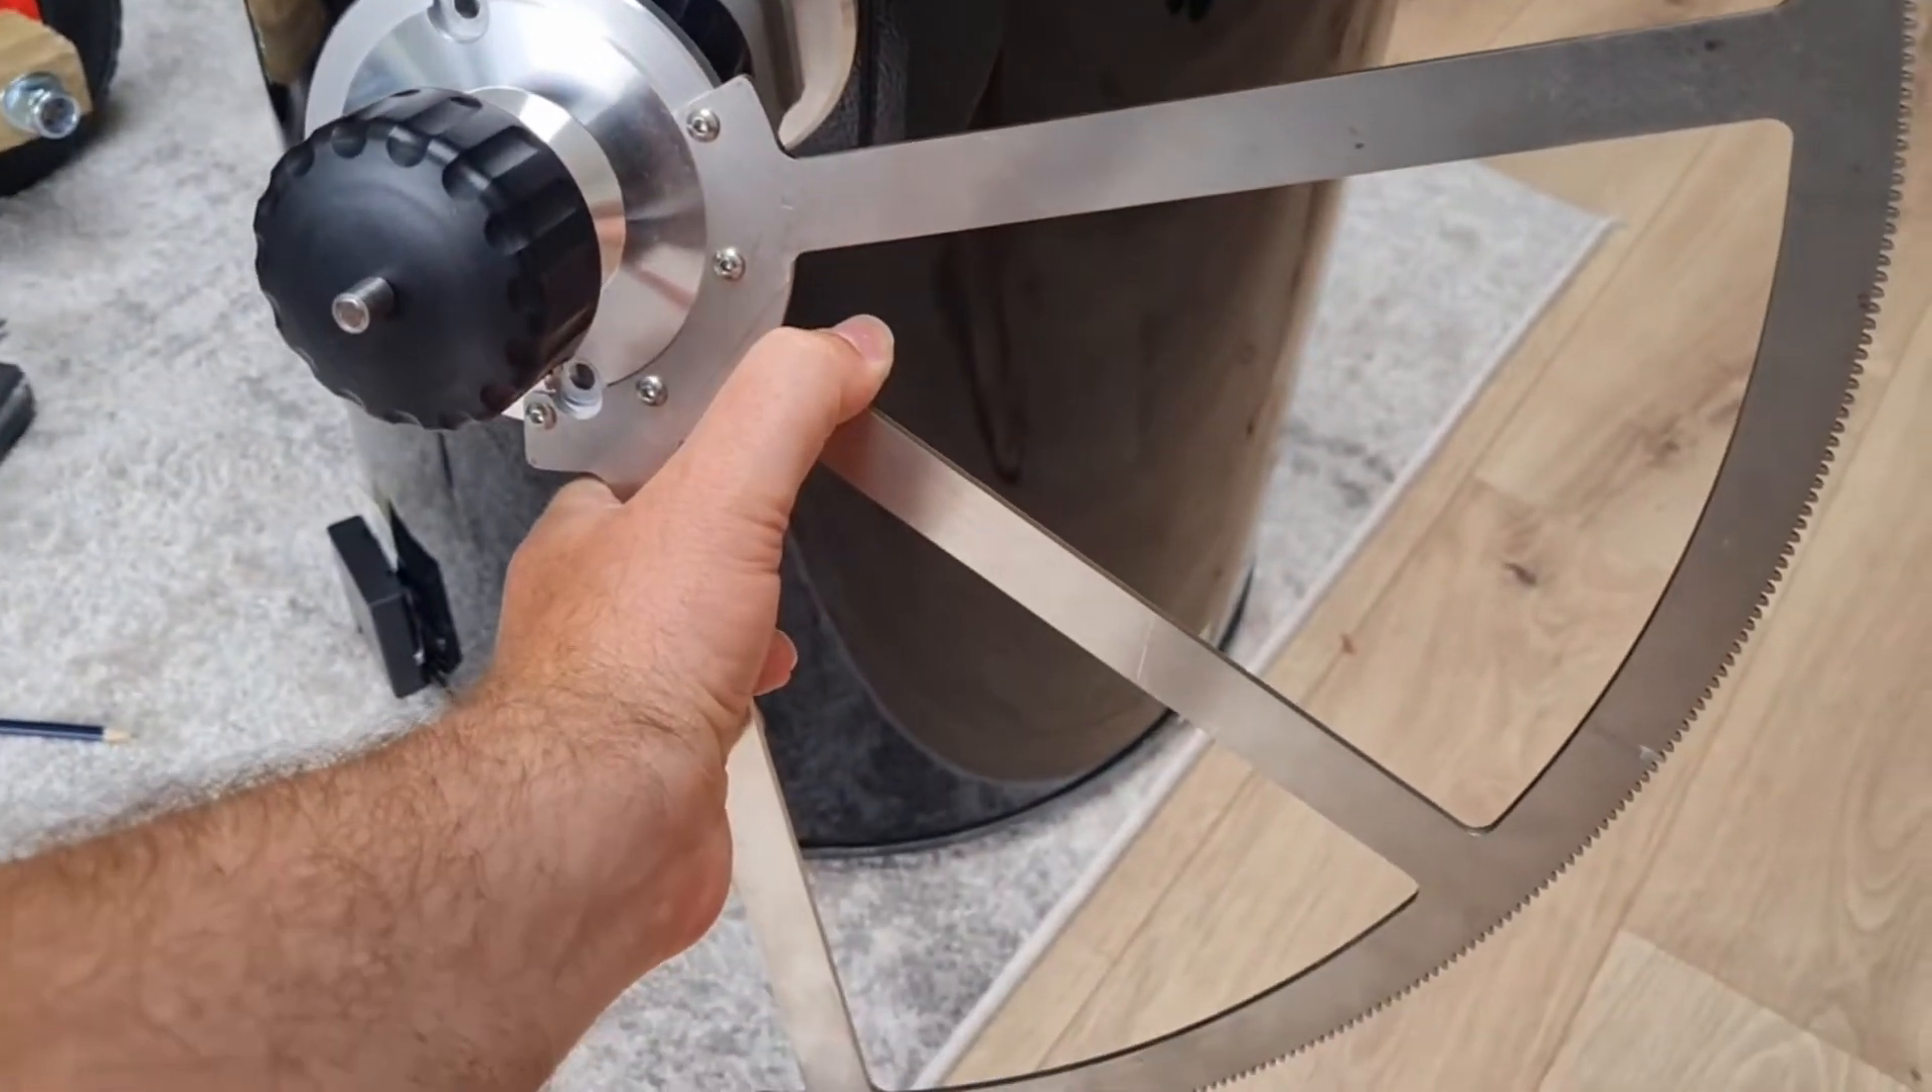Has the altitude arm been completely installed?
Yes.